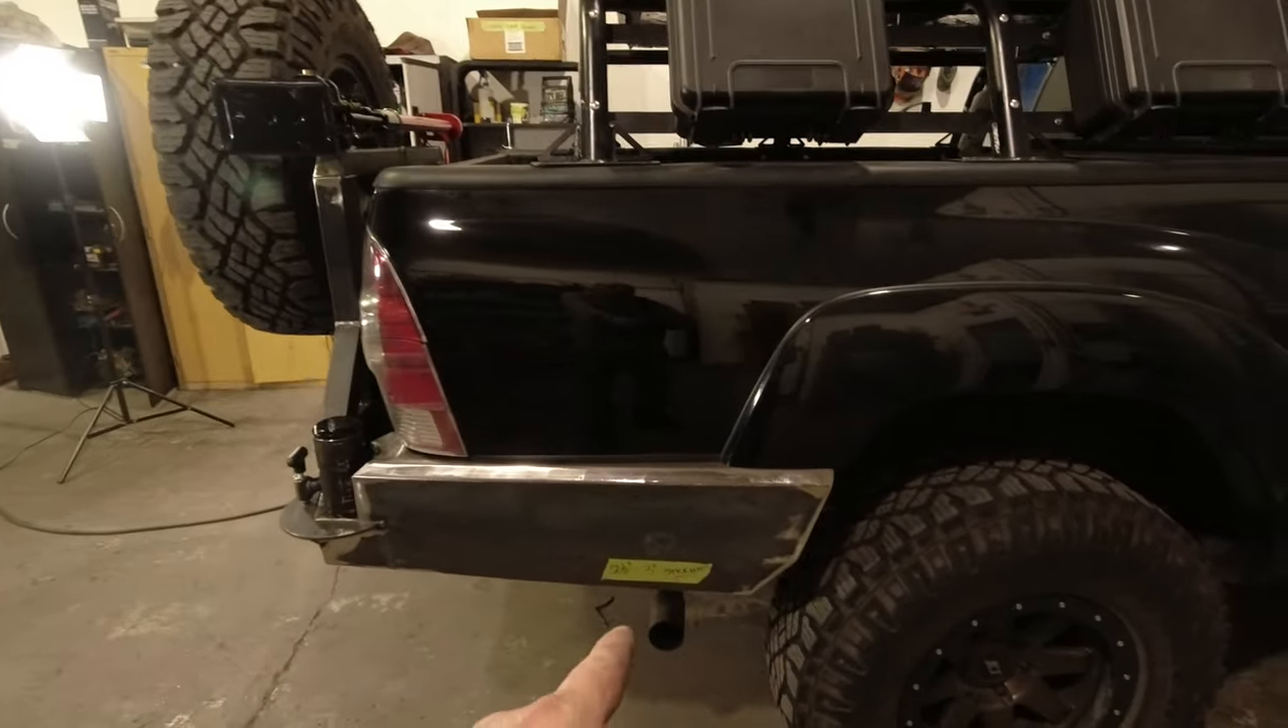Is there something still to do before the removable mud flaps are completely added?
Yes.